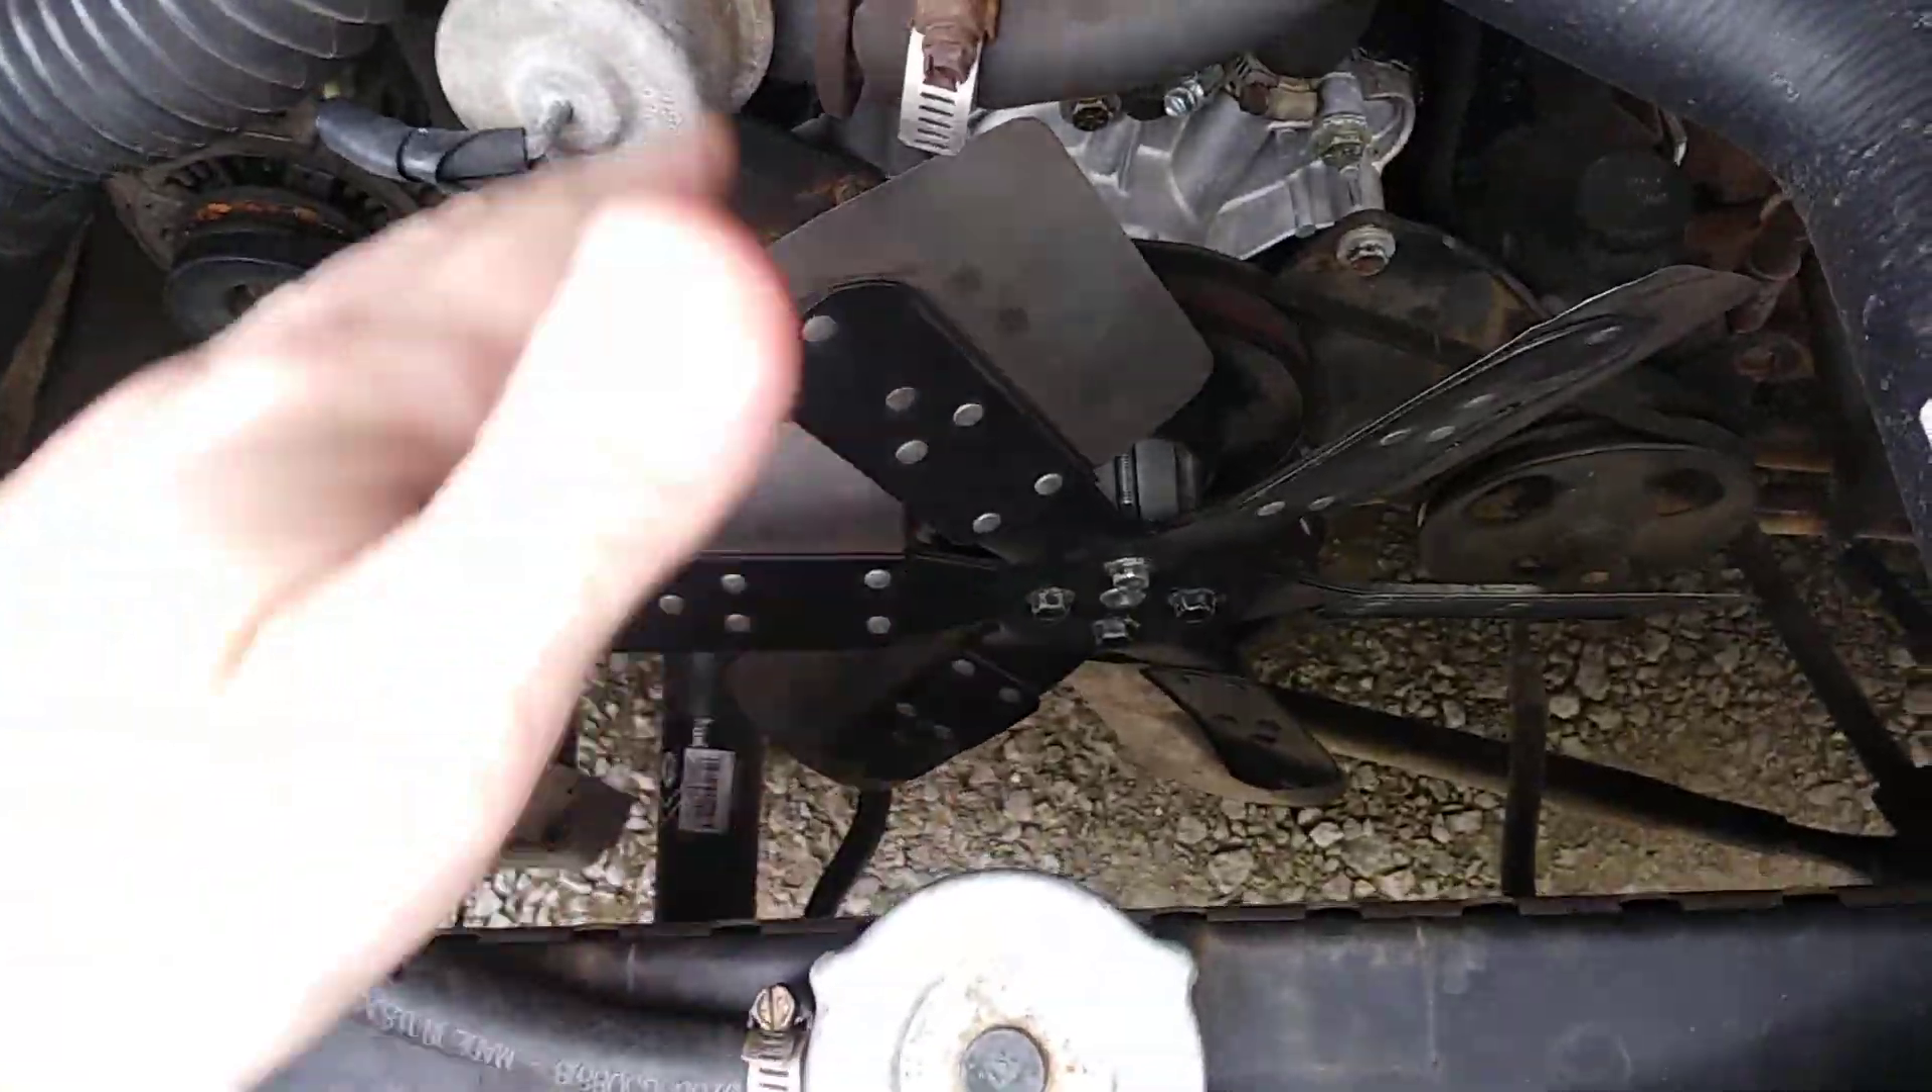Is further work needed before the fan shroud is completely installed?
Yes.